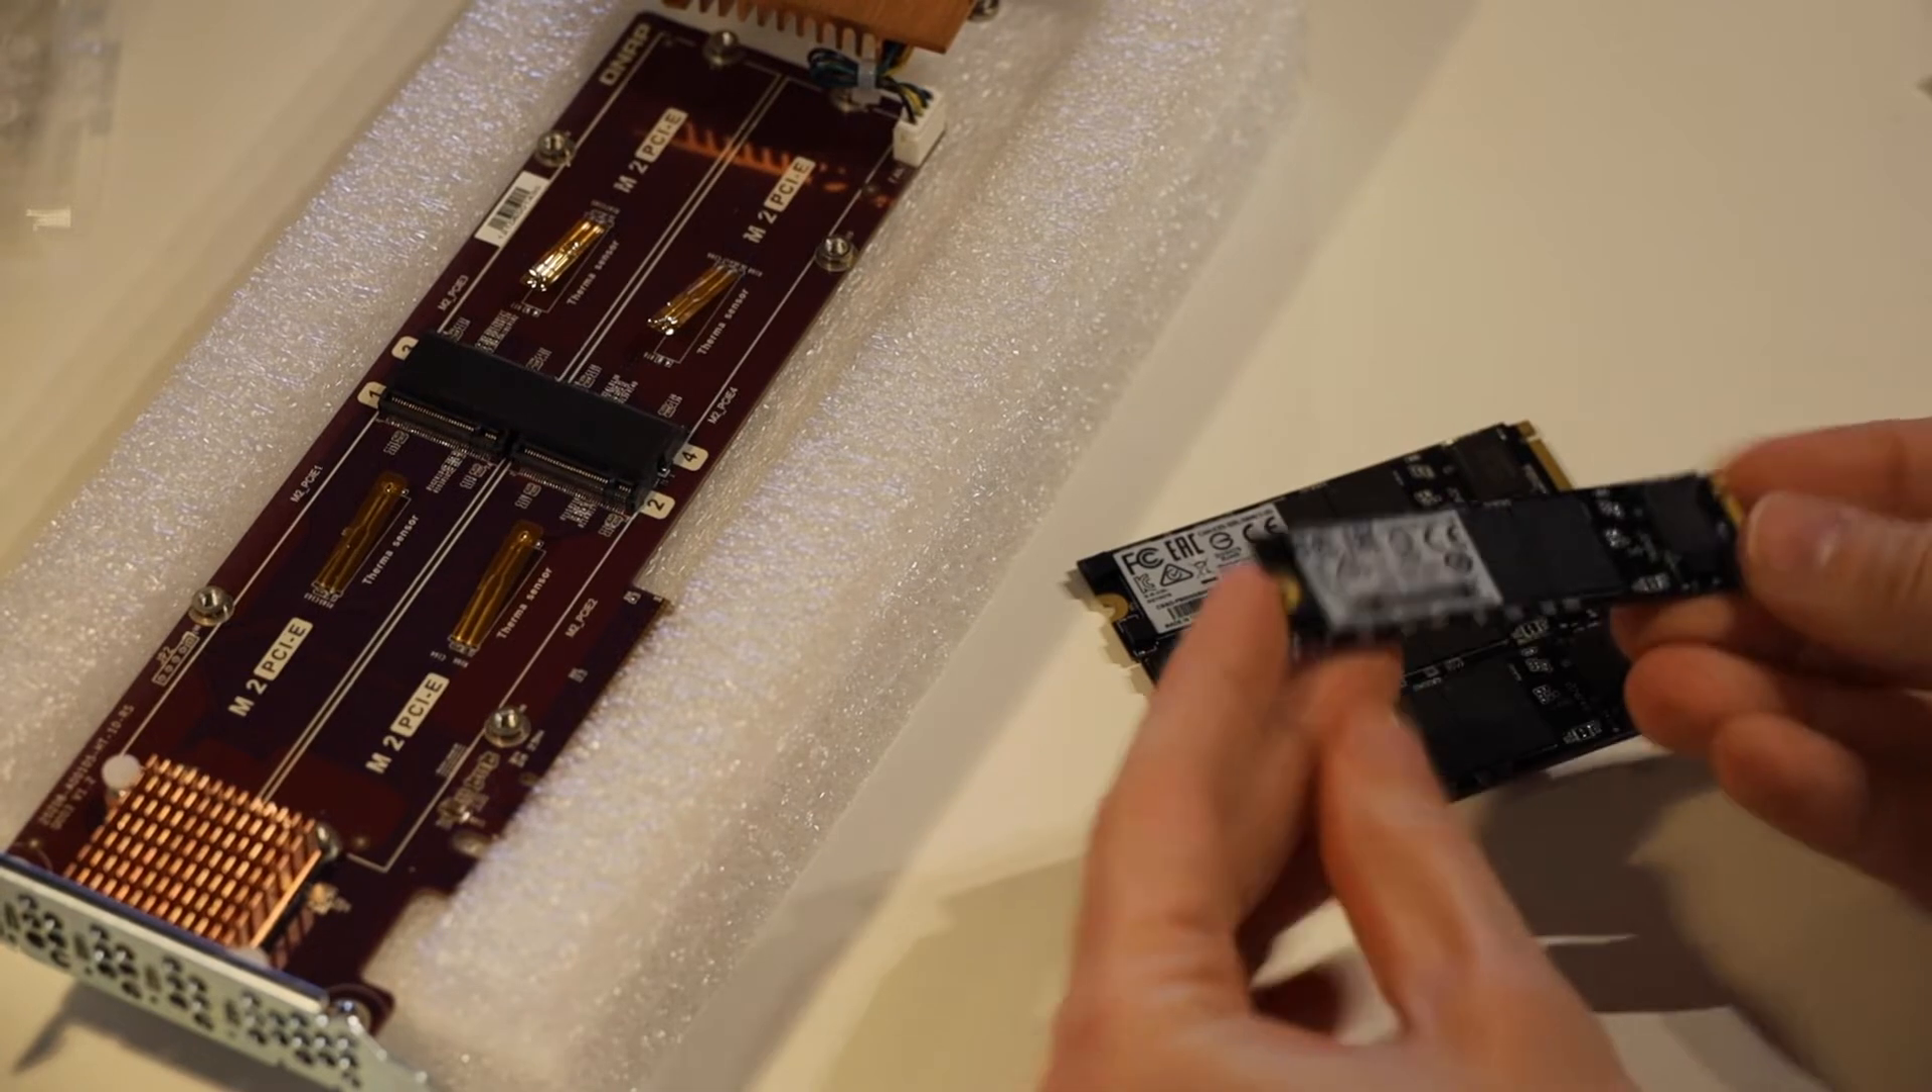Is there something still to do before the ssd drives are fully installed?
Yes.